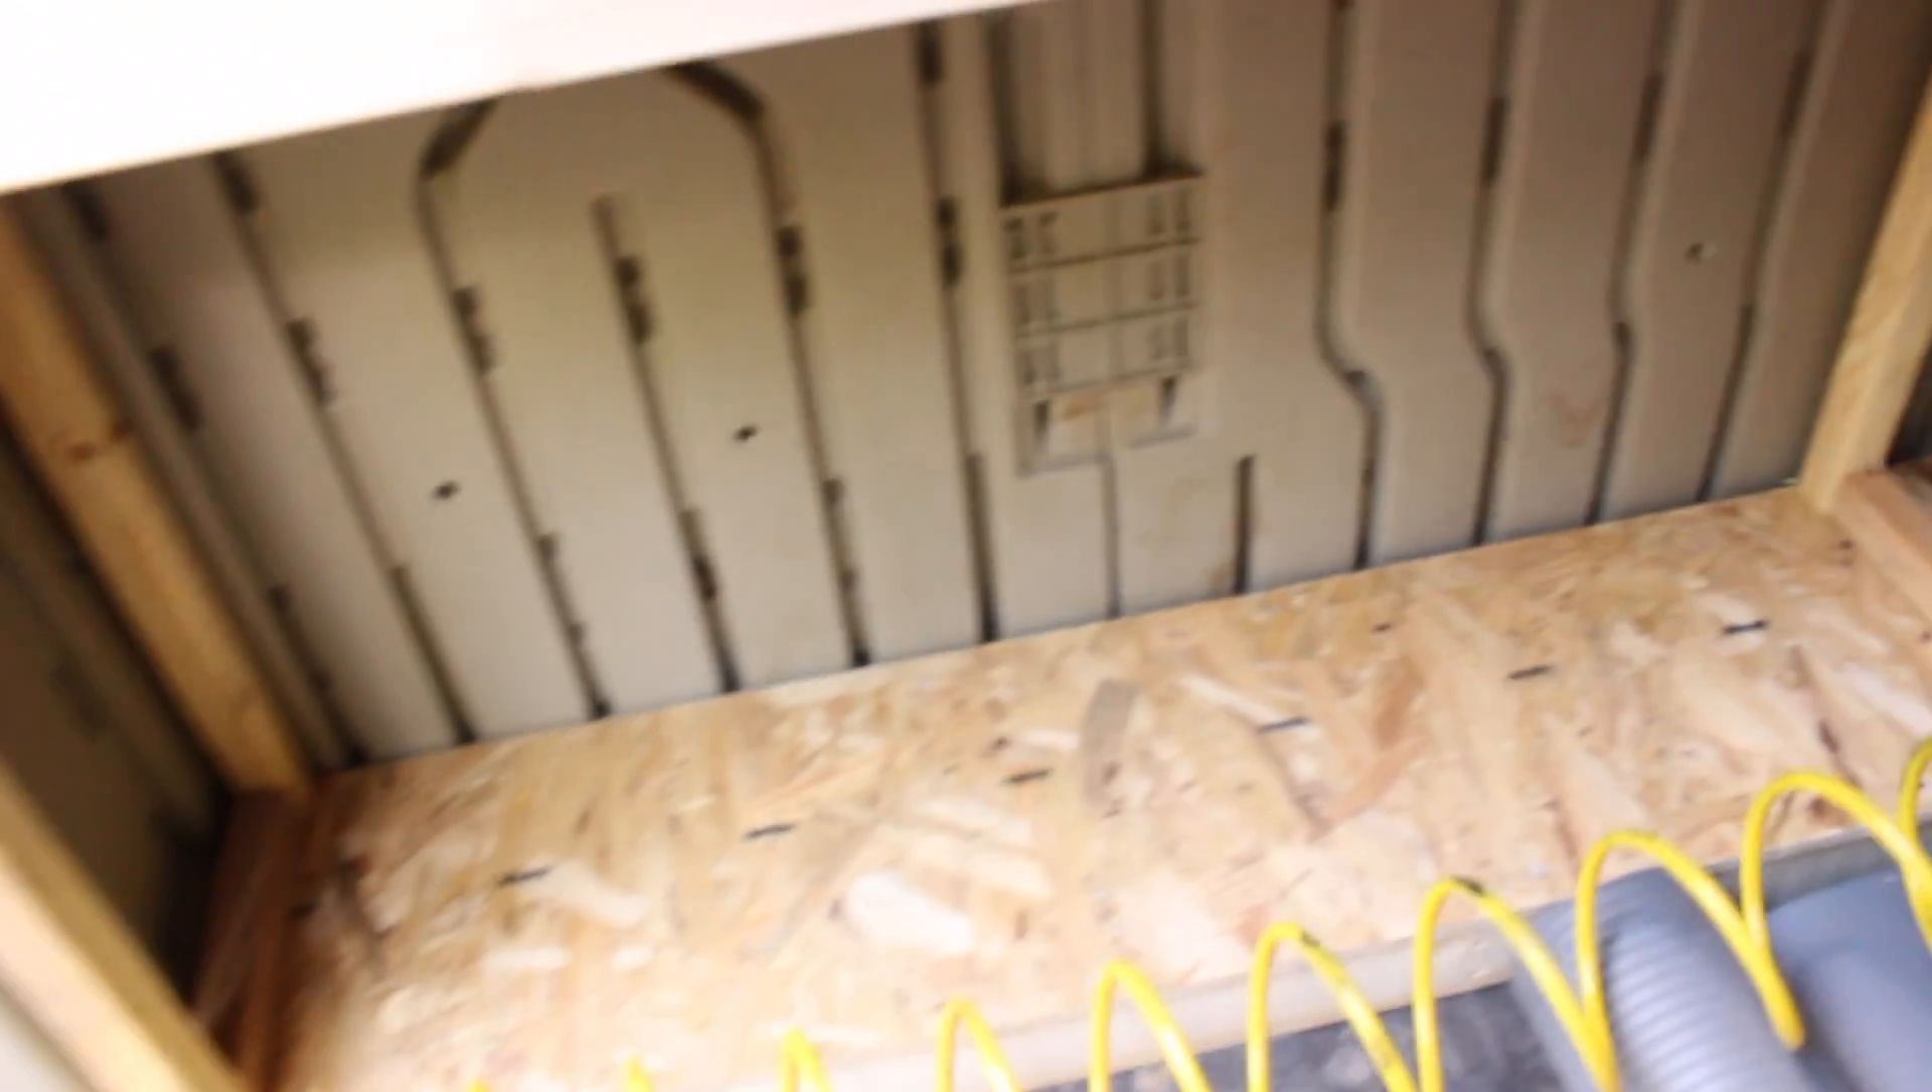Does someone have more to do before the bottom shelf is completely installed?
No.